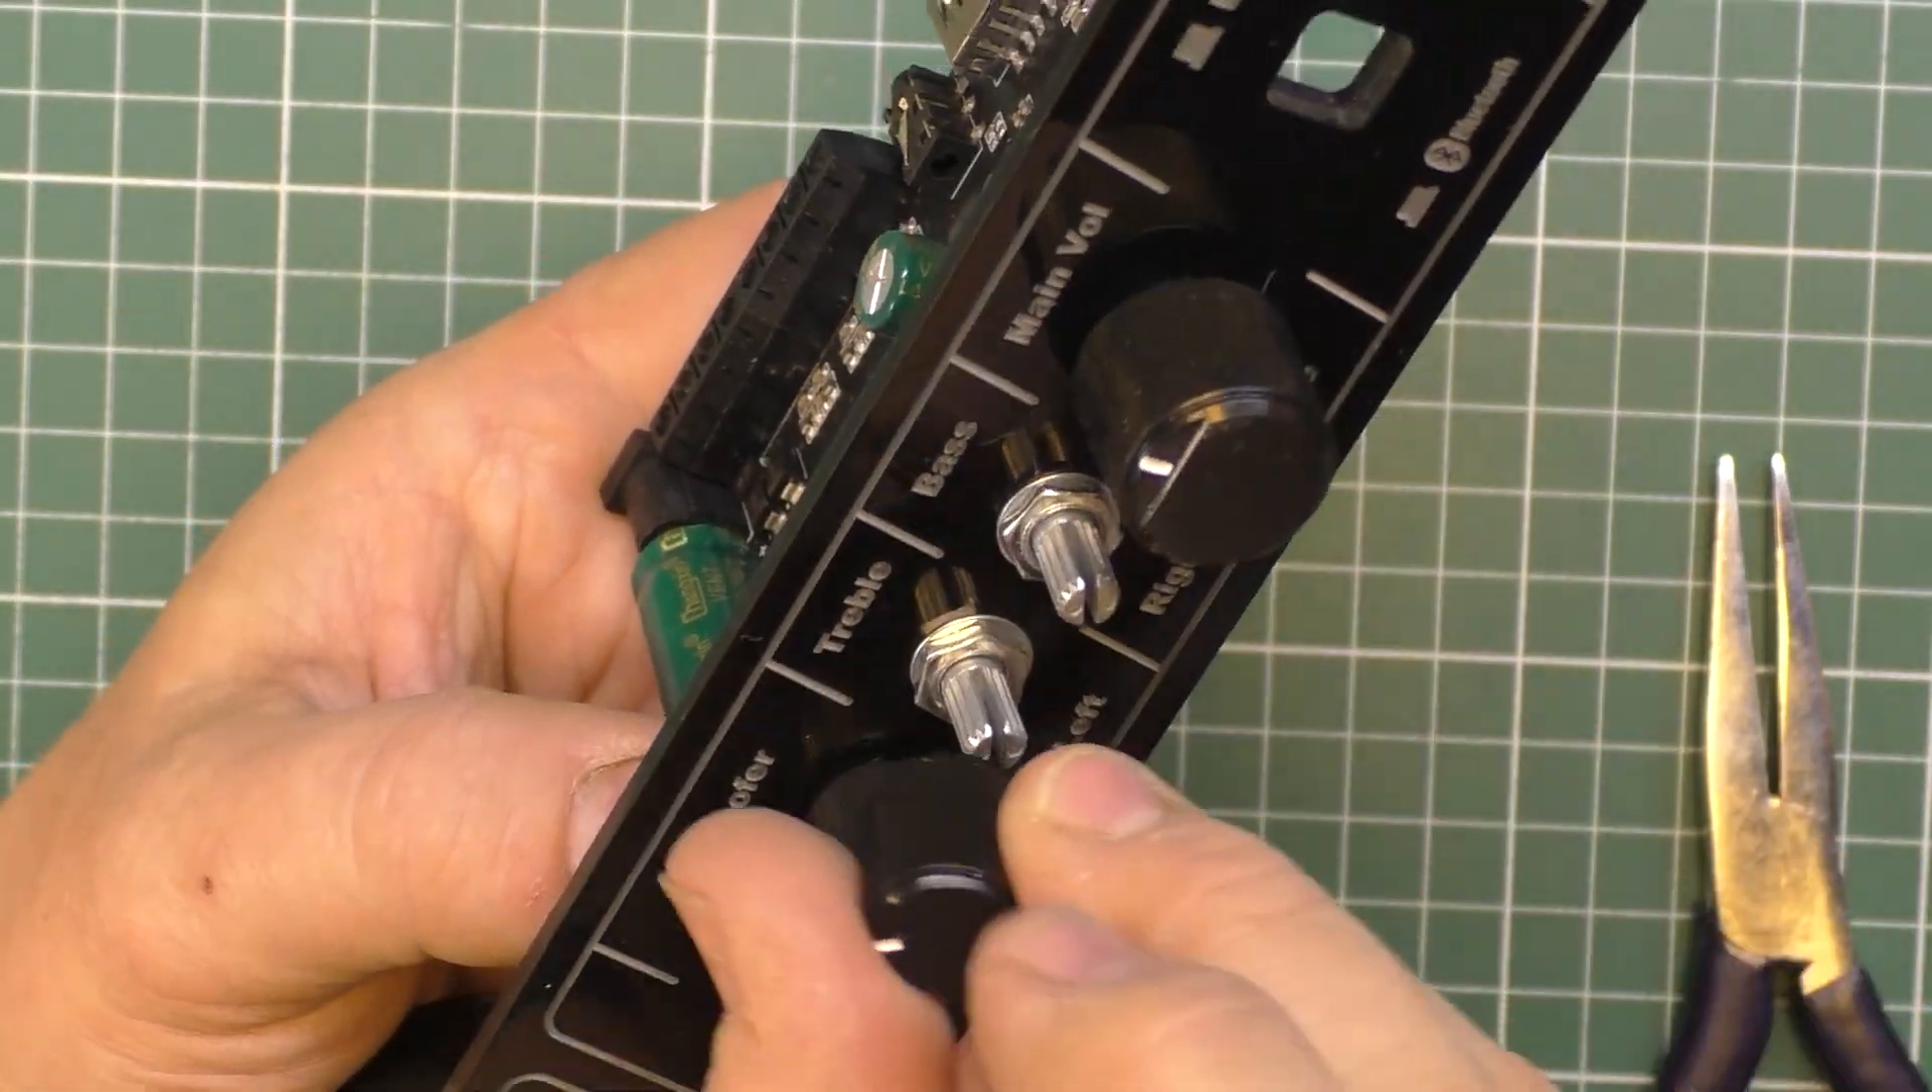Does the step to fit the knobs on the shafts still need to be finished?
Yes.